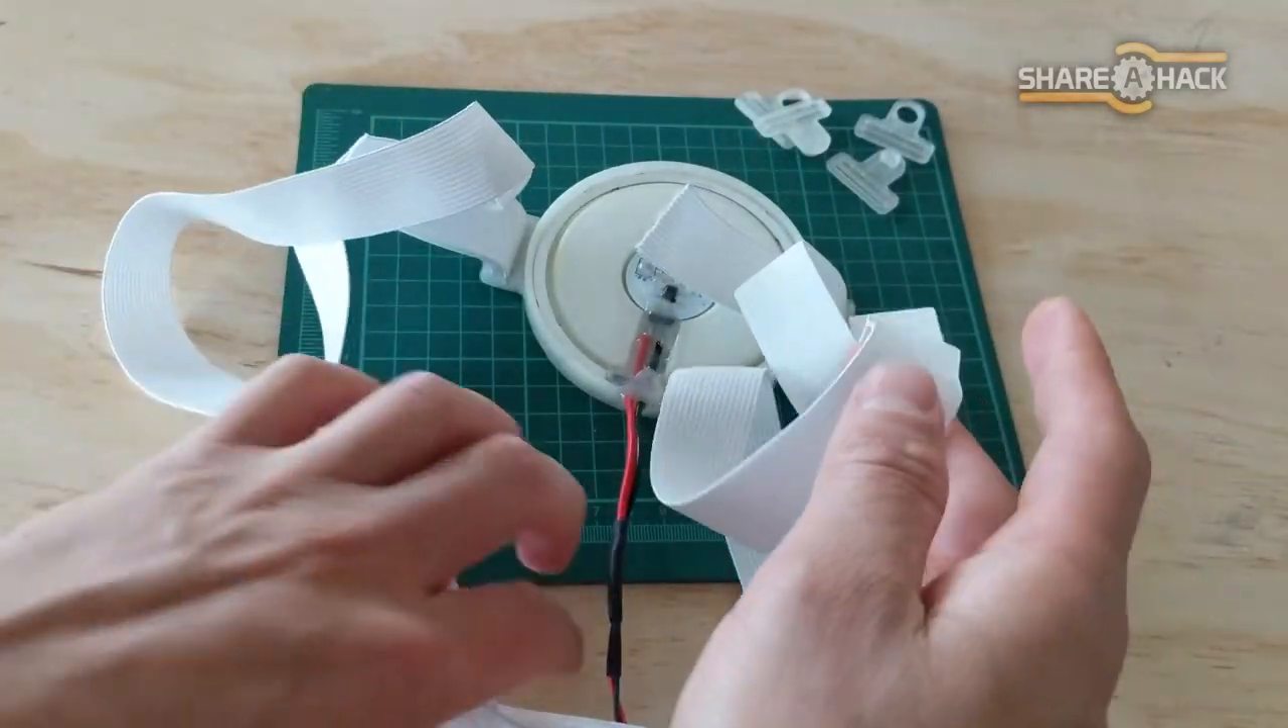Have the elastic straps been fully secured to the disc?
No.